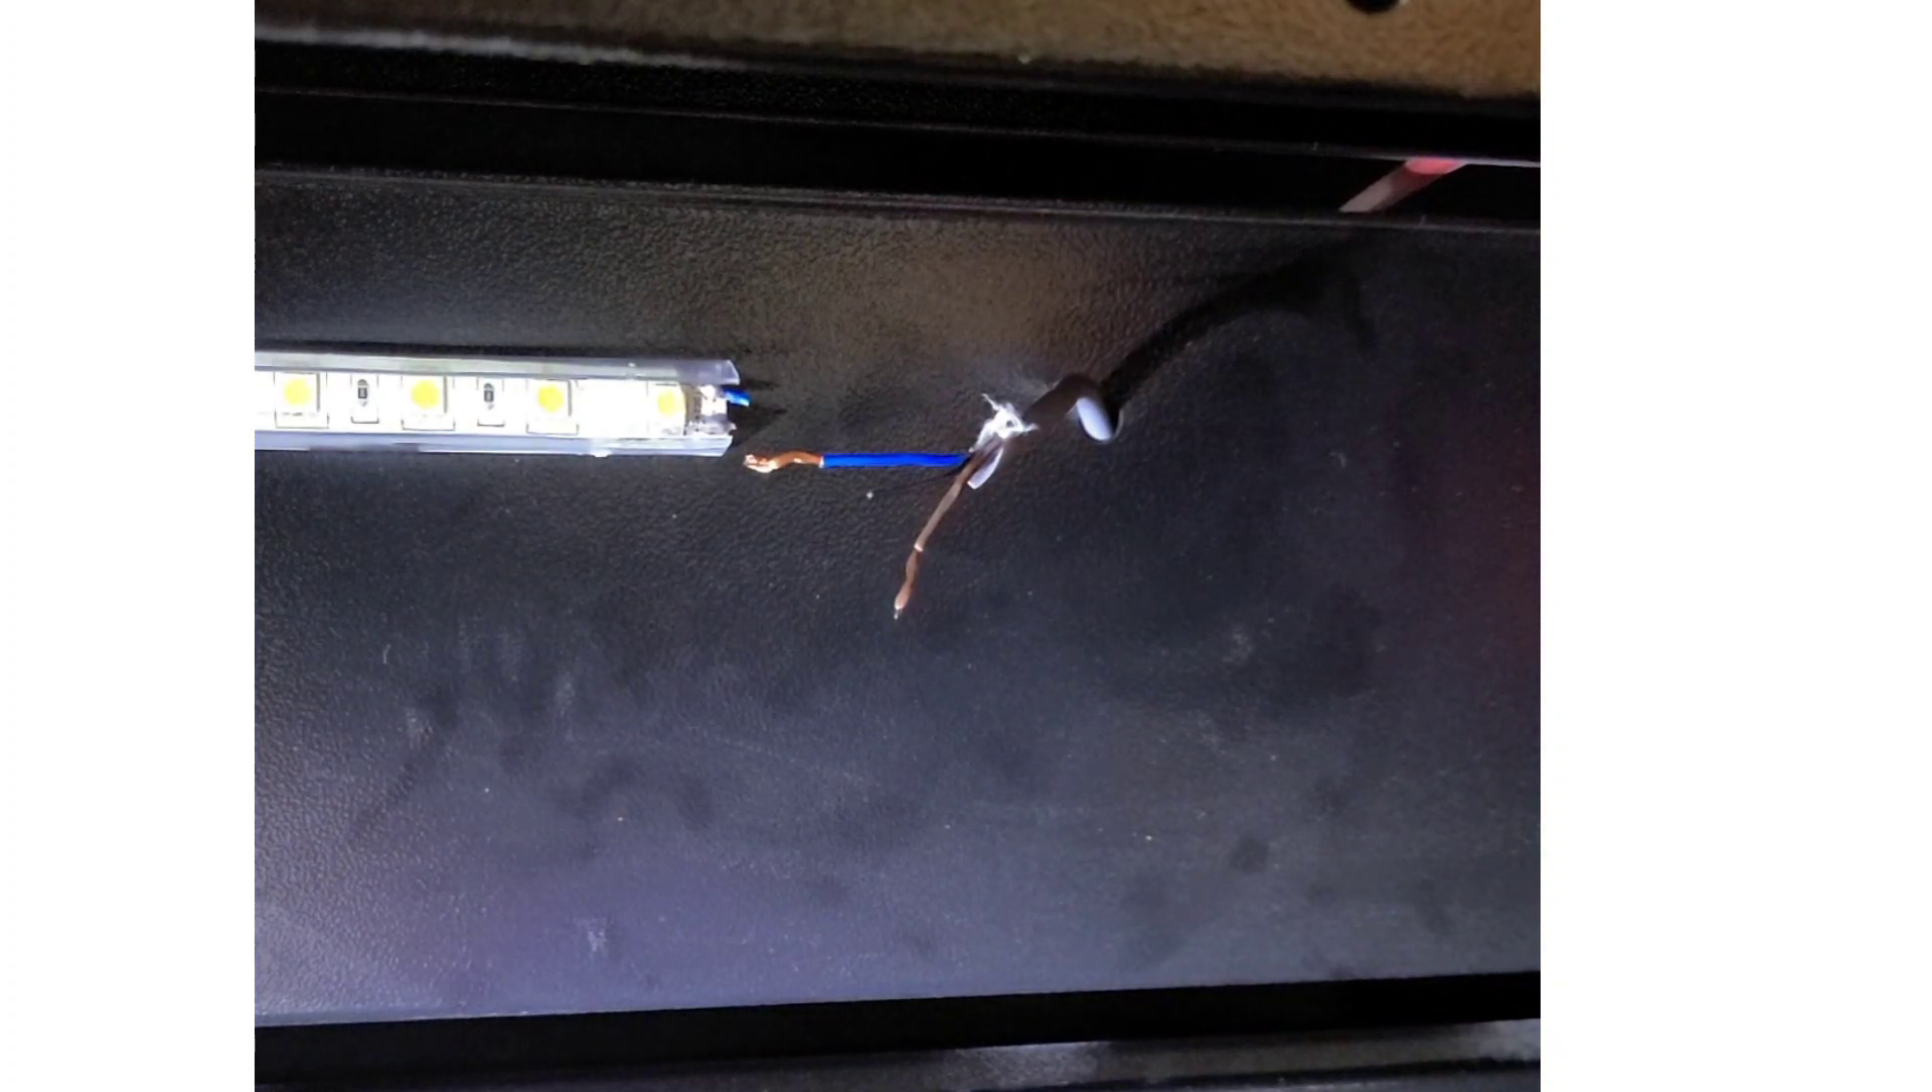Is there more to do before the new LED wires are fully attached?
Yes.